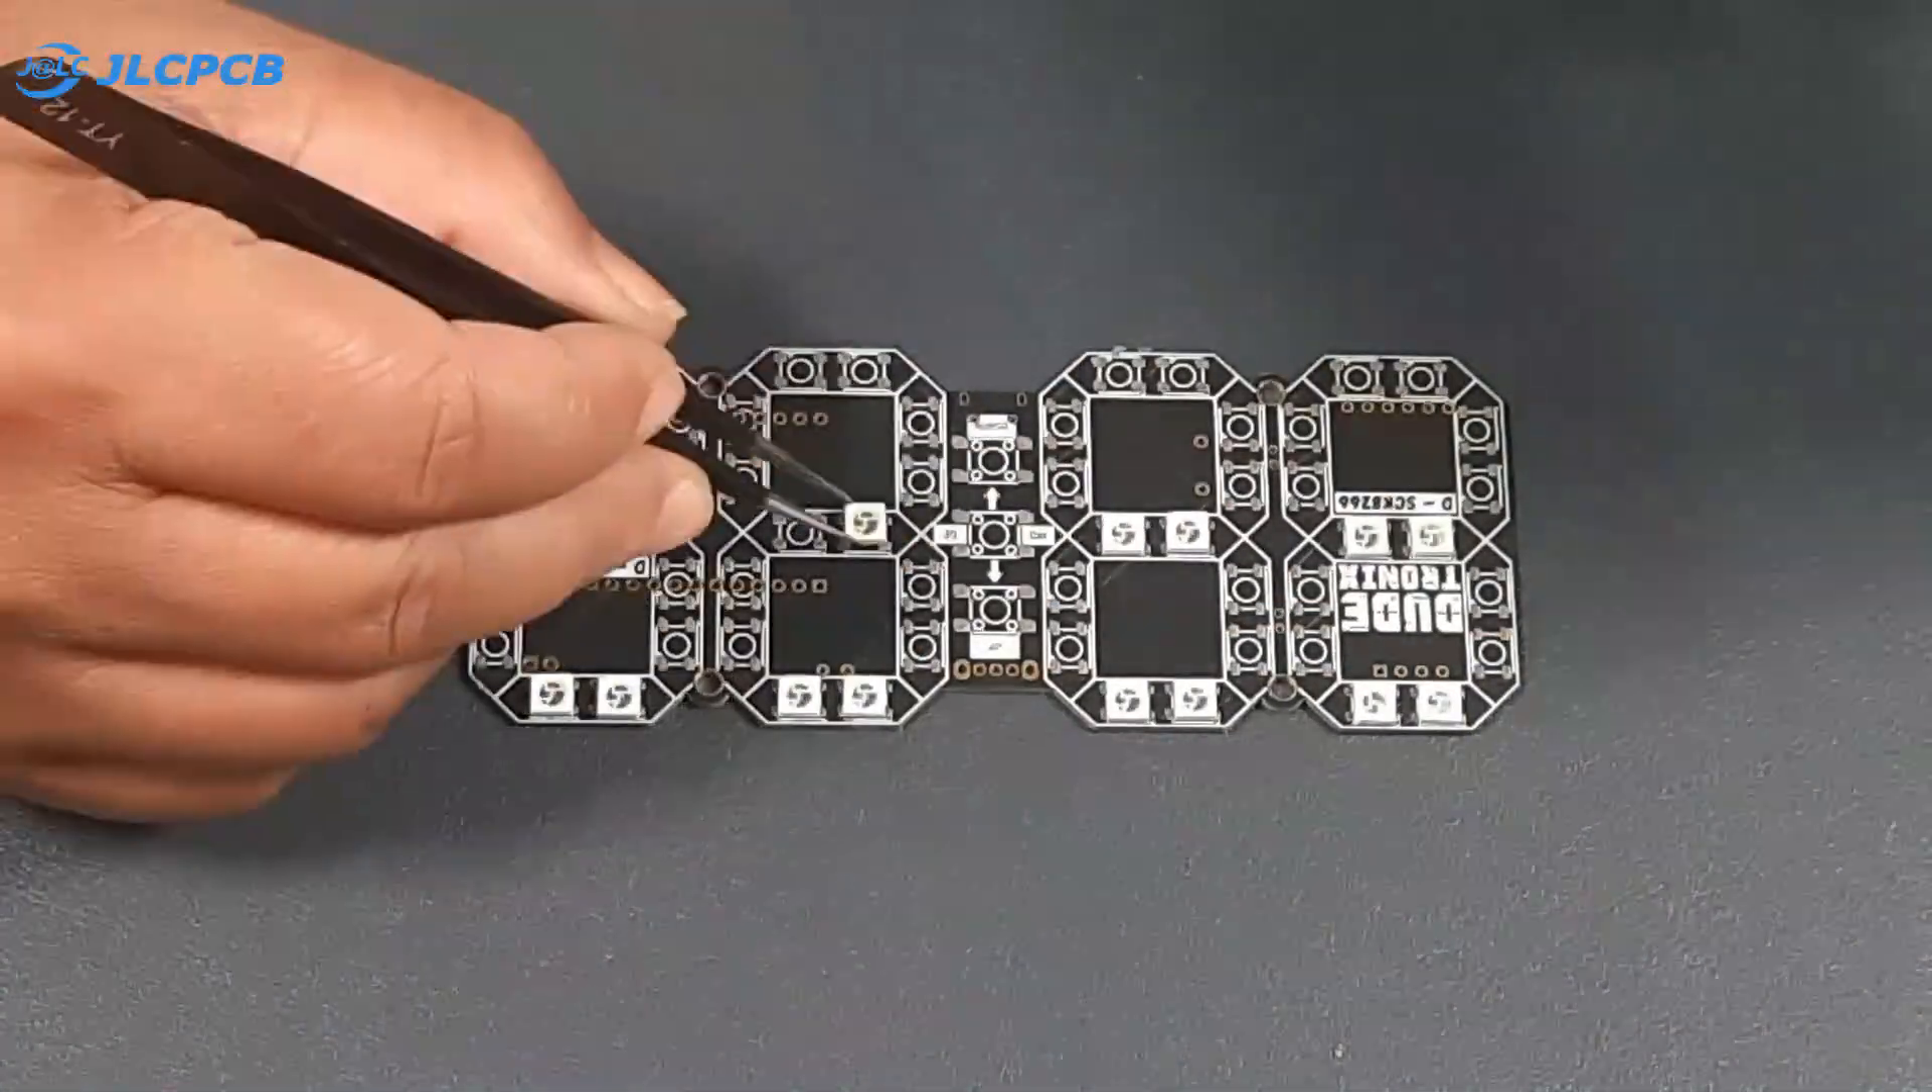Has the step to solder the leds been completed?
No.